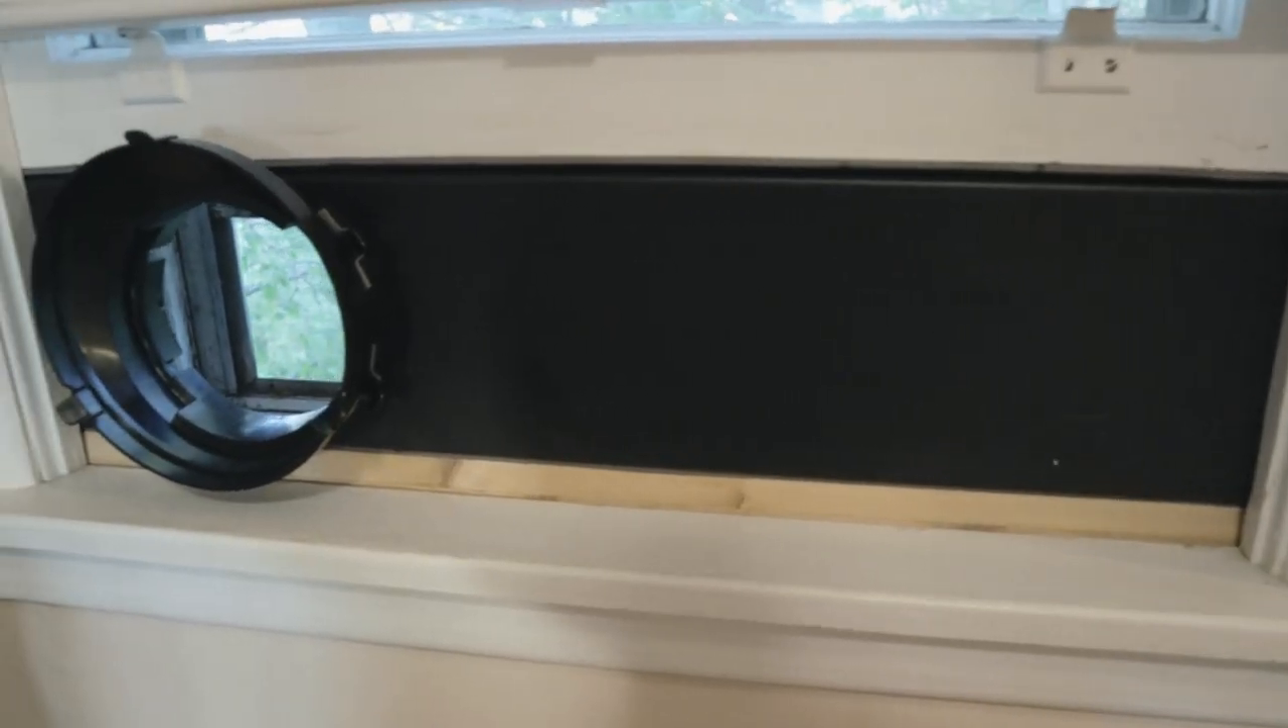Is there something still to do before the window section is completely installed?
No.